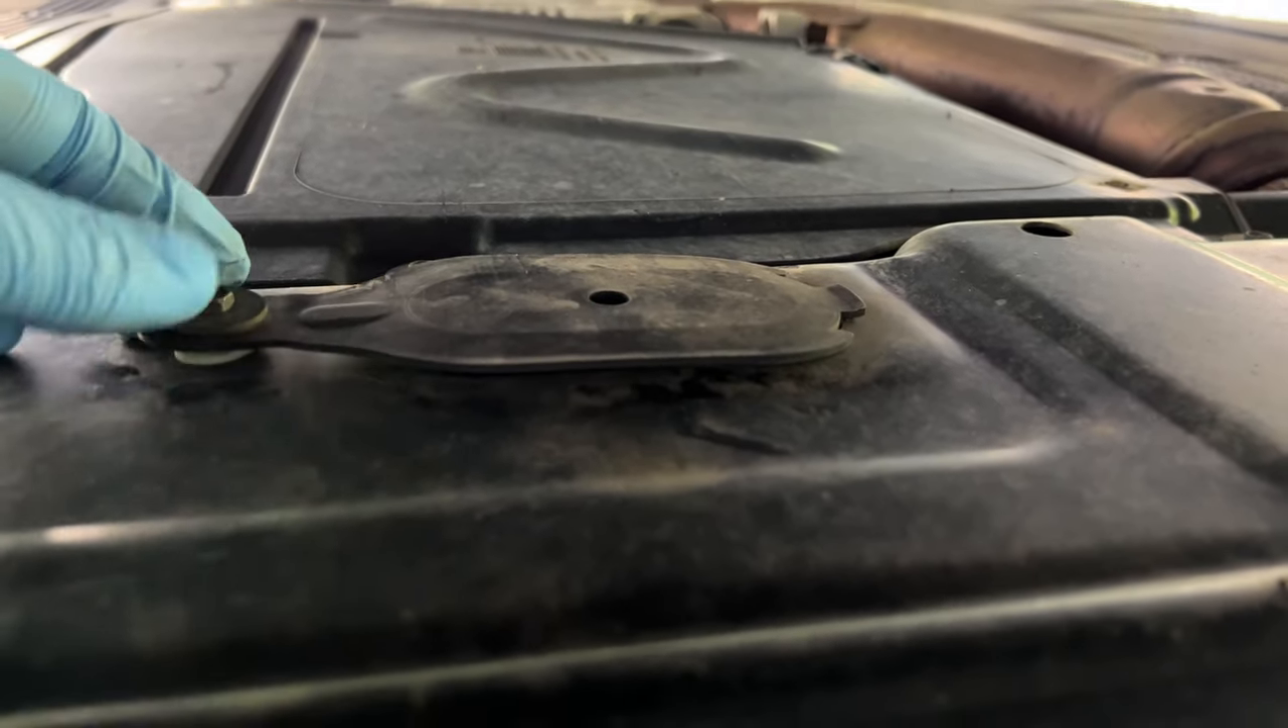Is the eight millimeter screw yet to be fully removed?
Yes.